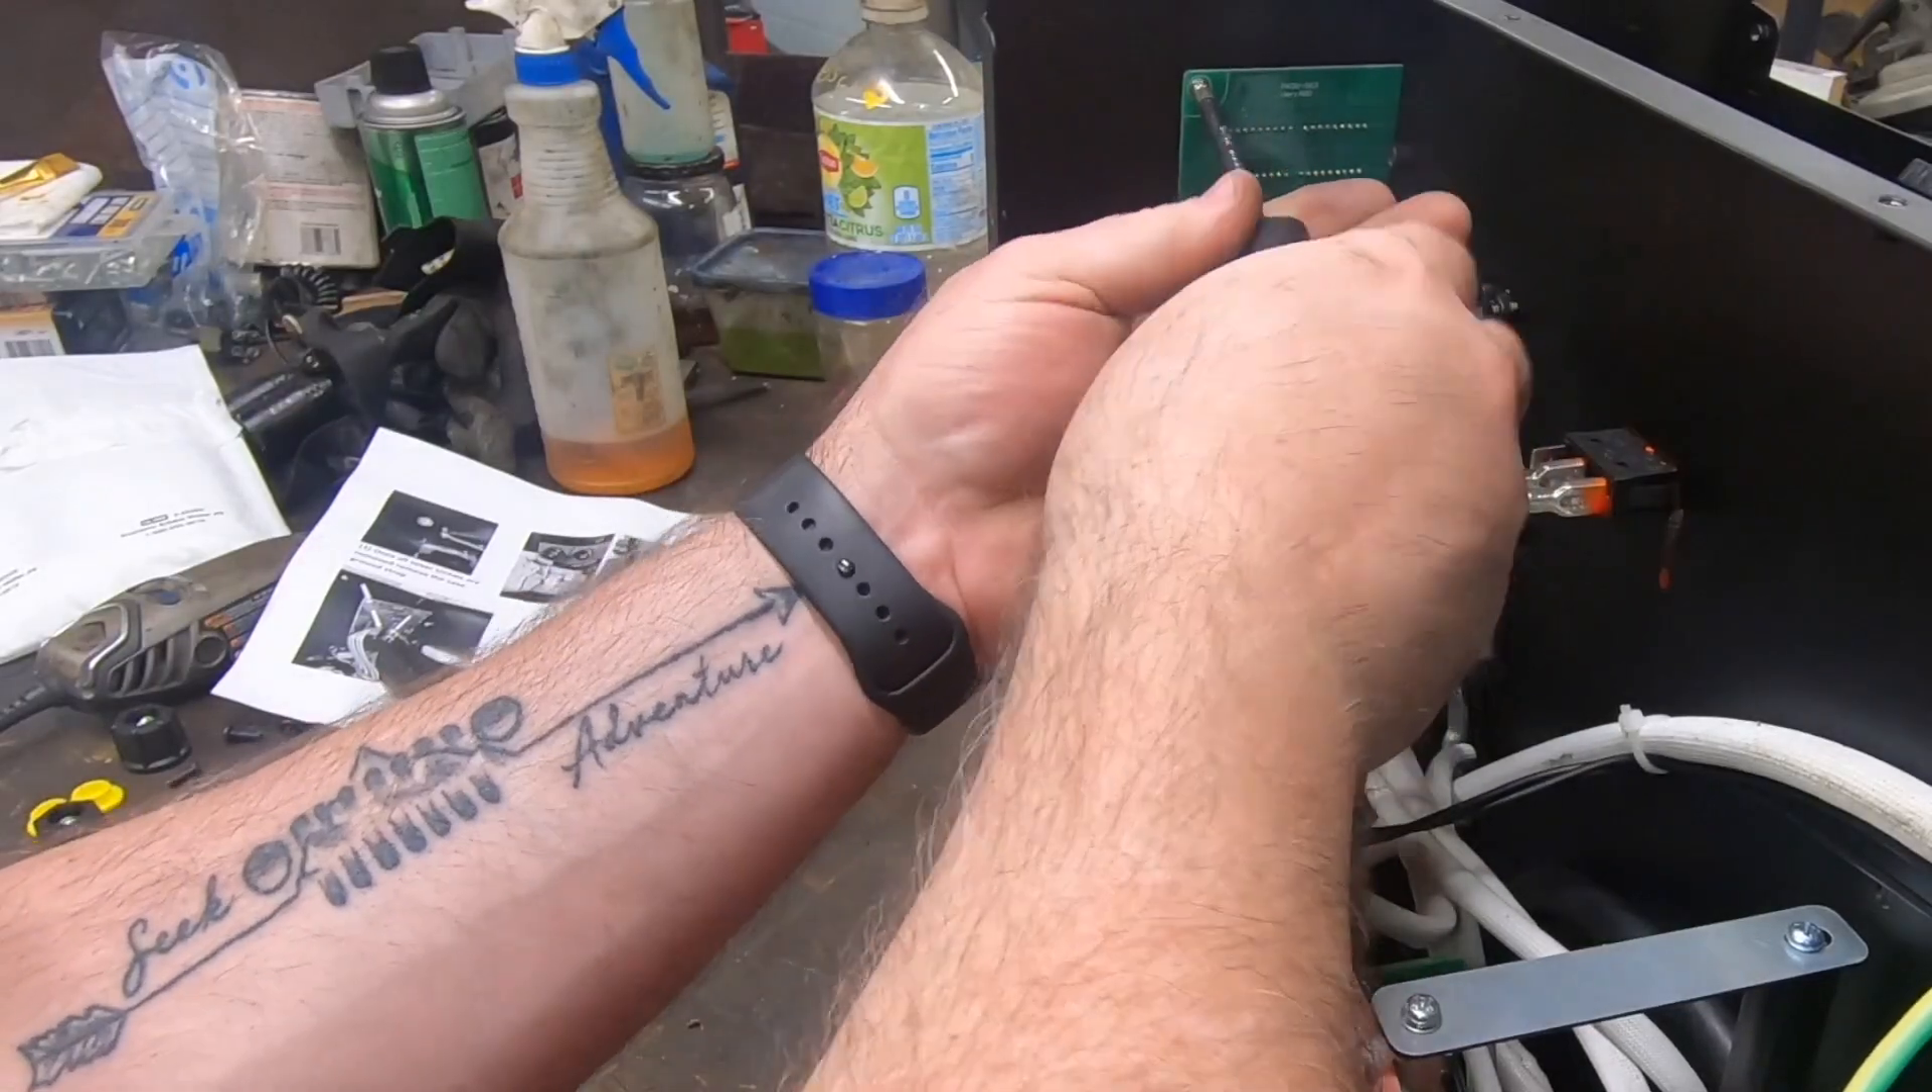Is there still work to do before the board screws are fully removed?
Yes.